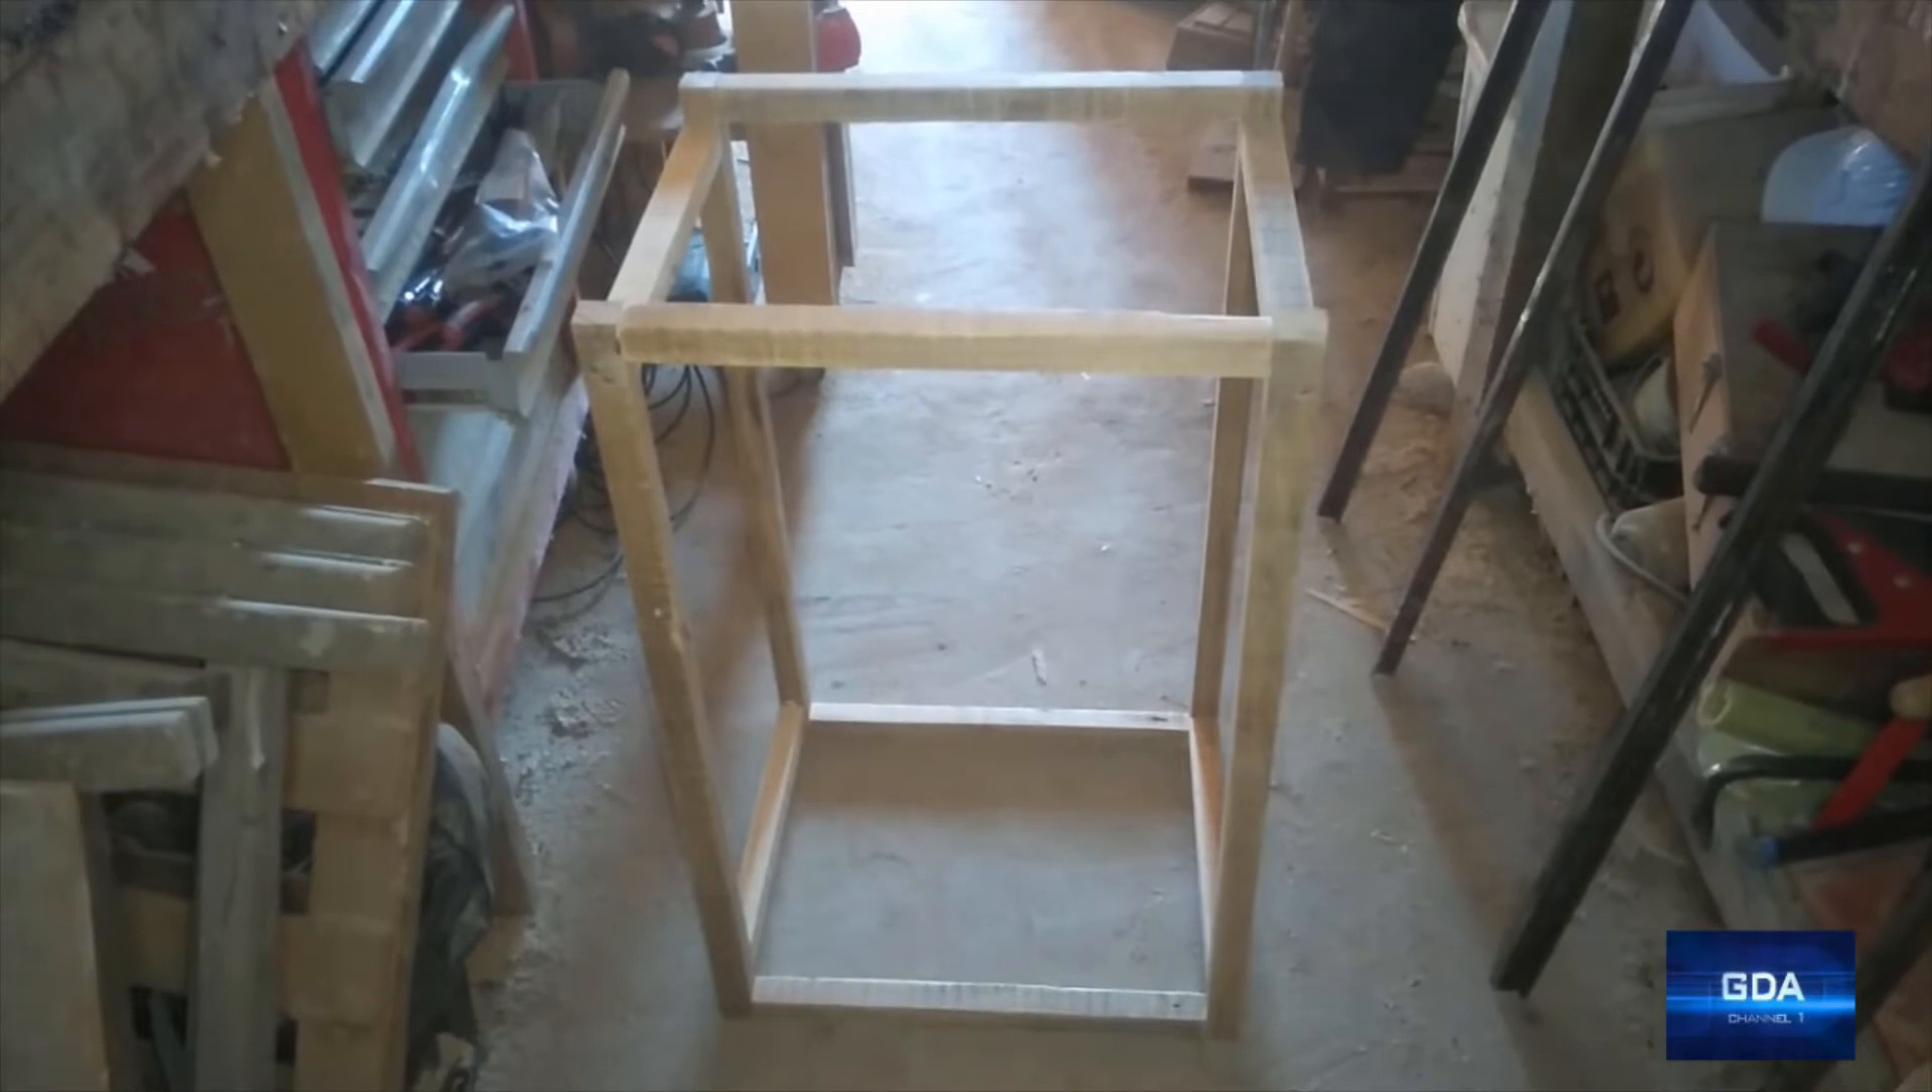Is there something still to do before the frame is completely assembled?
No.